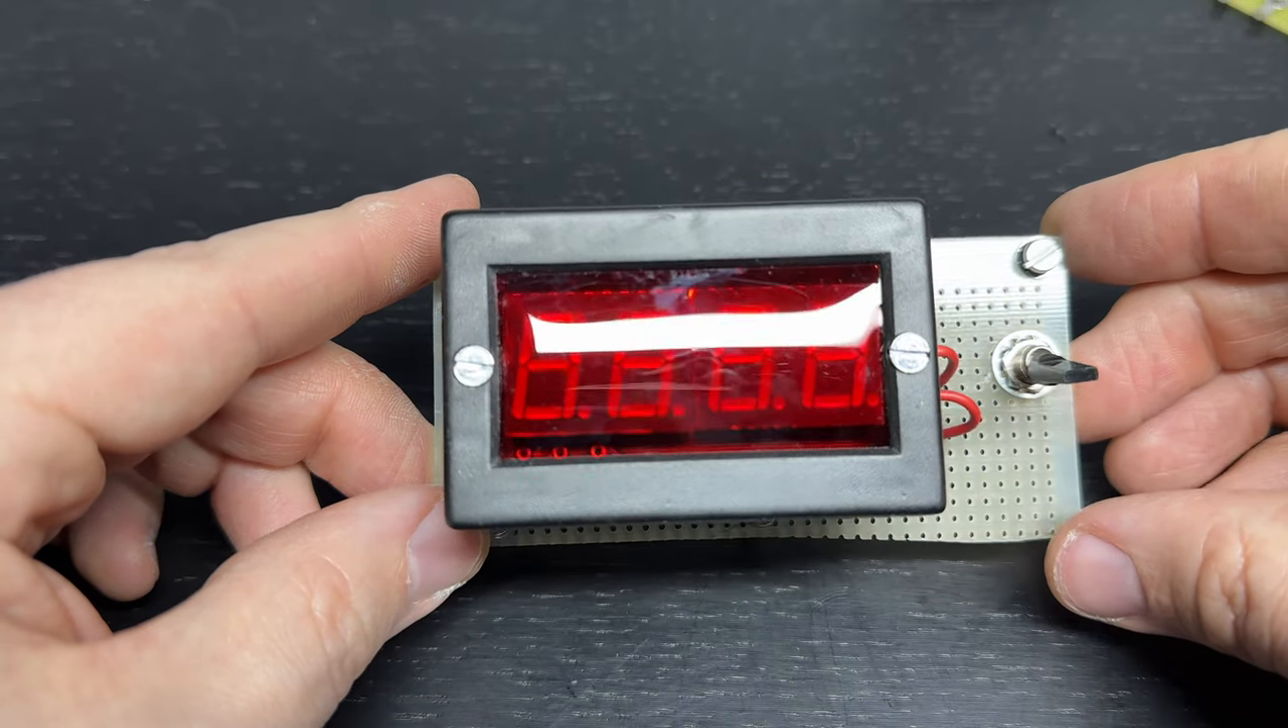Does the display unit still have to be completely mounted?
No.